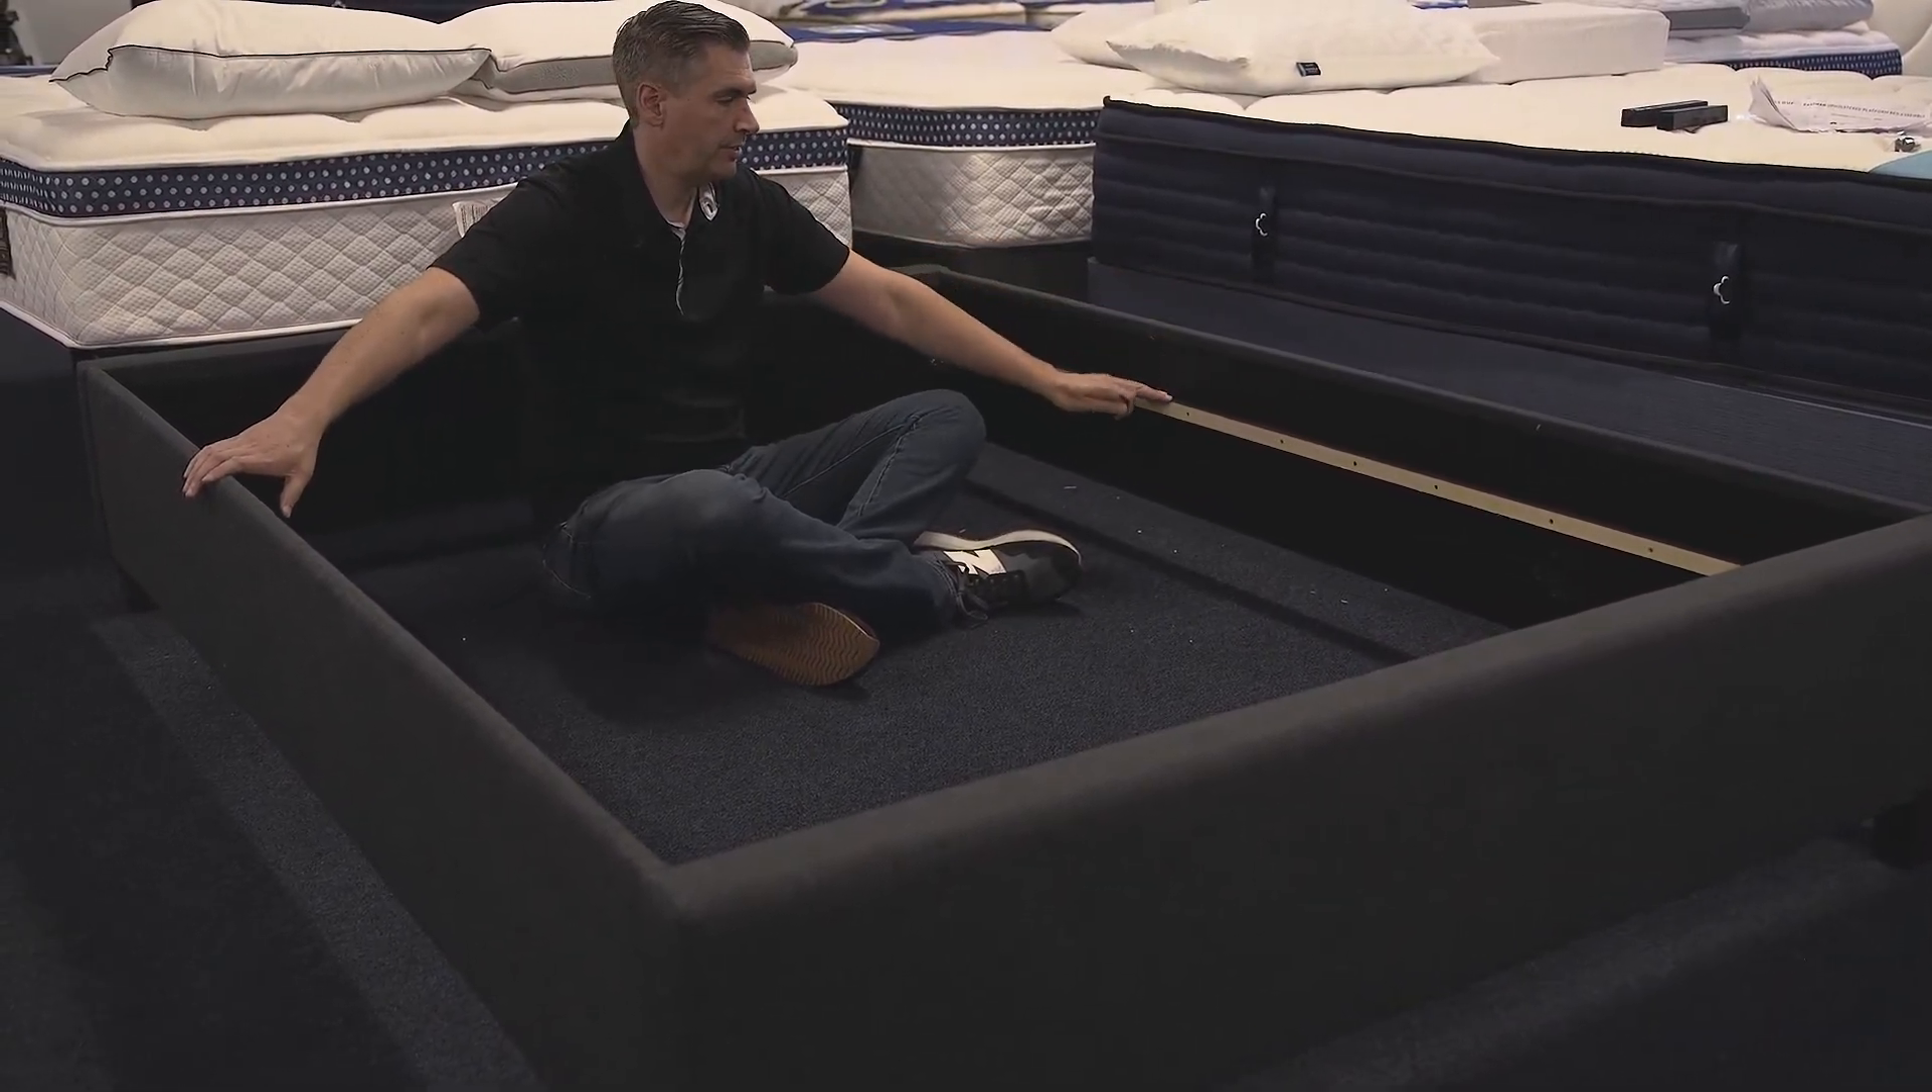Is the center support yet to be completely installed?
Yes.